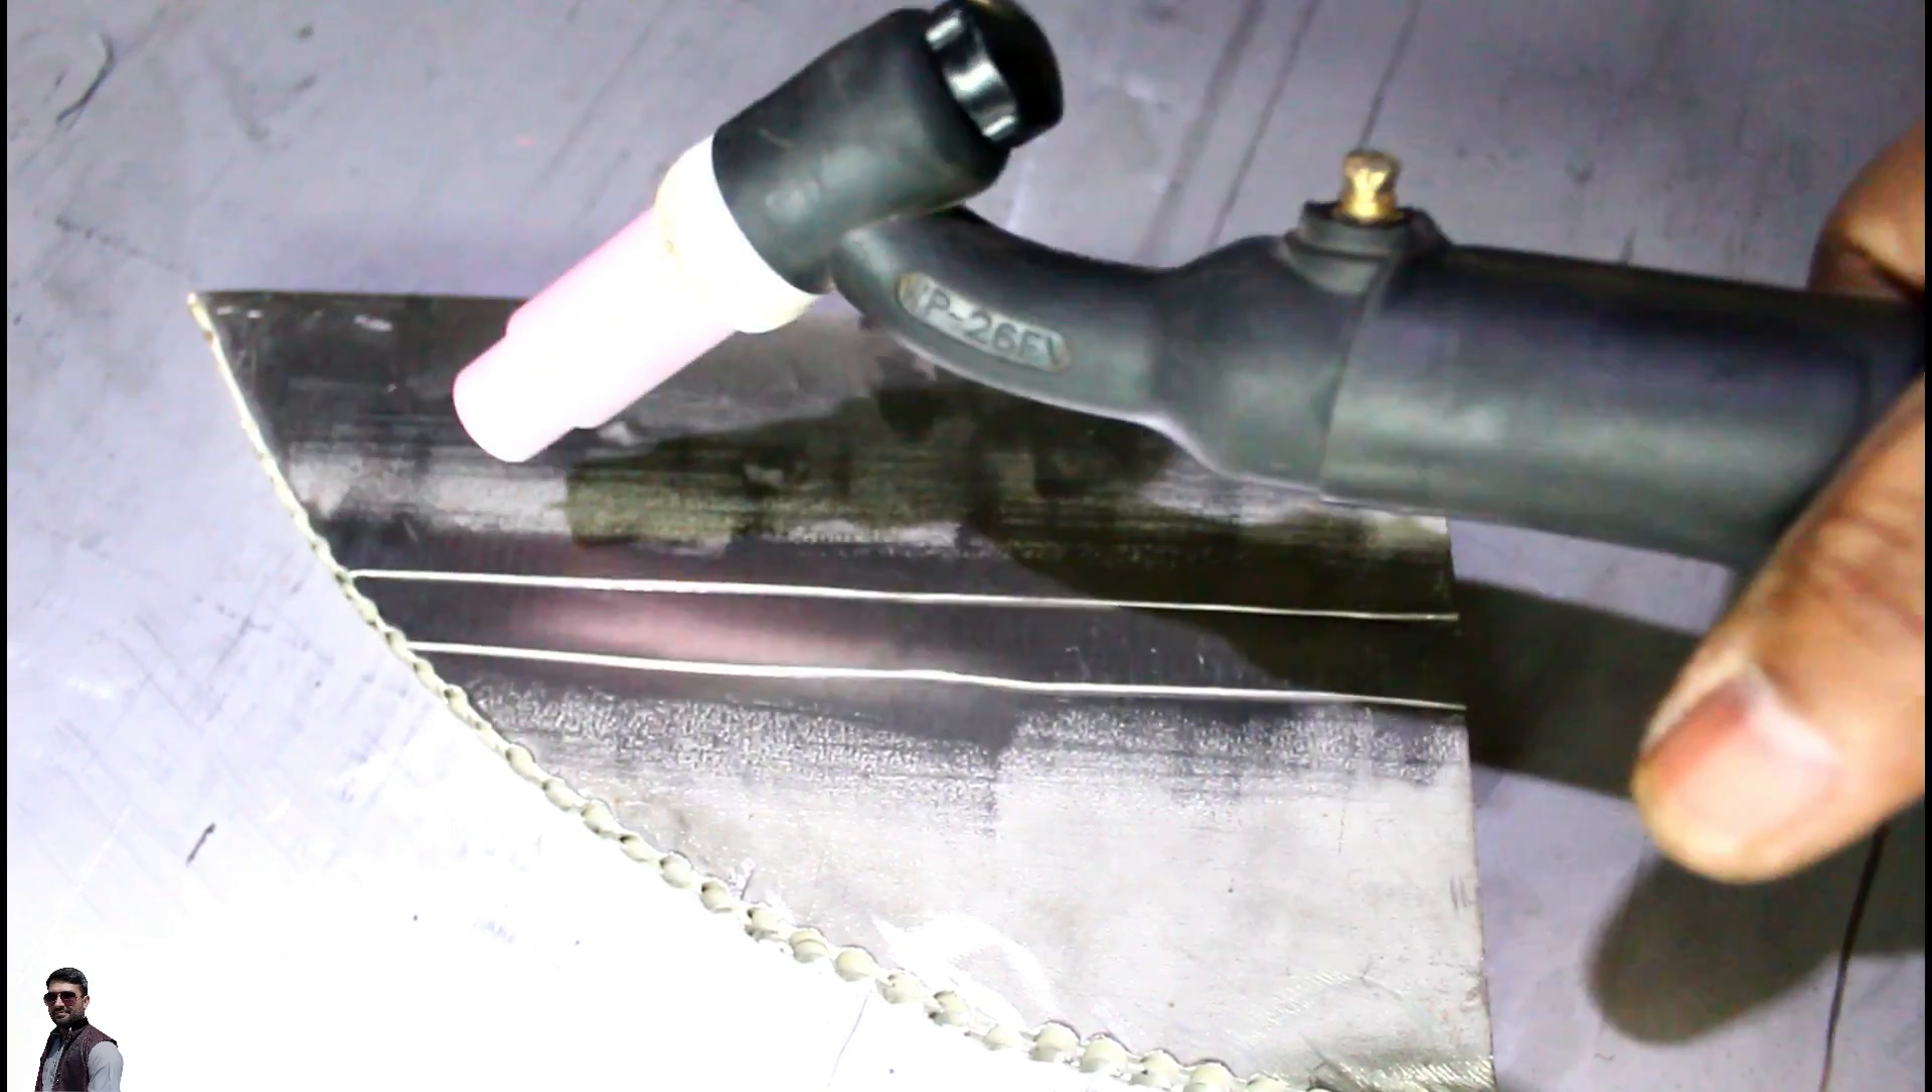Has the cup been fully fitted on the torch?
Yes.